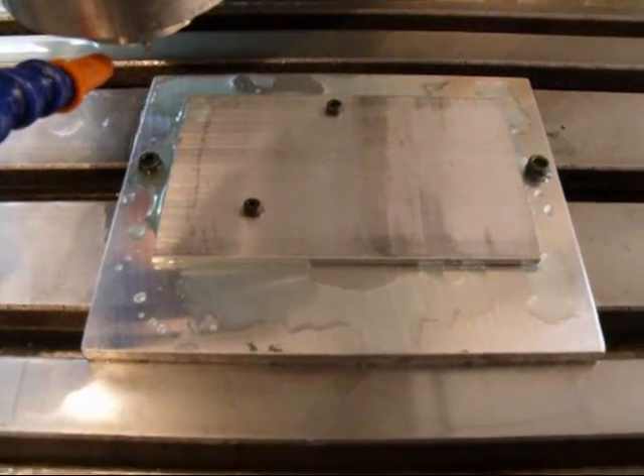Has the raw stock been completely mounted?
Yes.